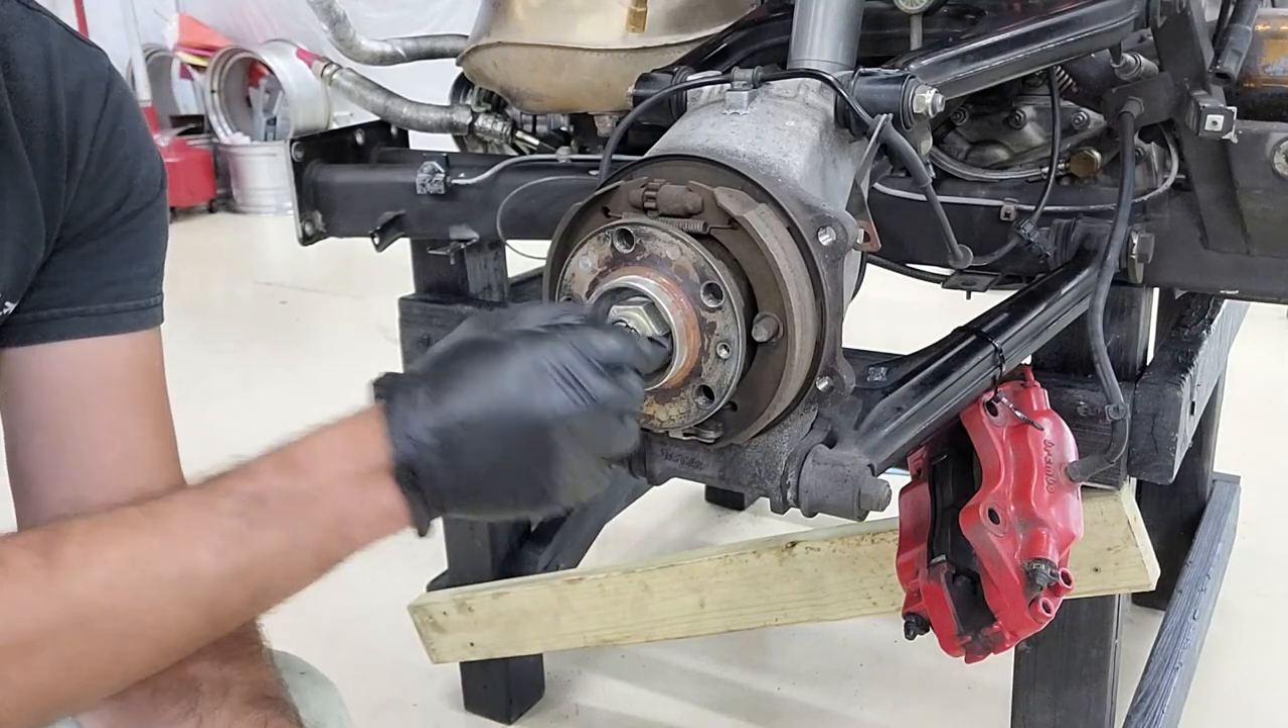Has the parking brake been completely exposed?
Yes.